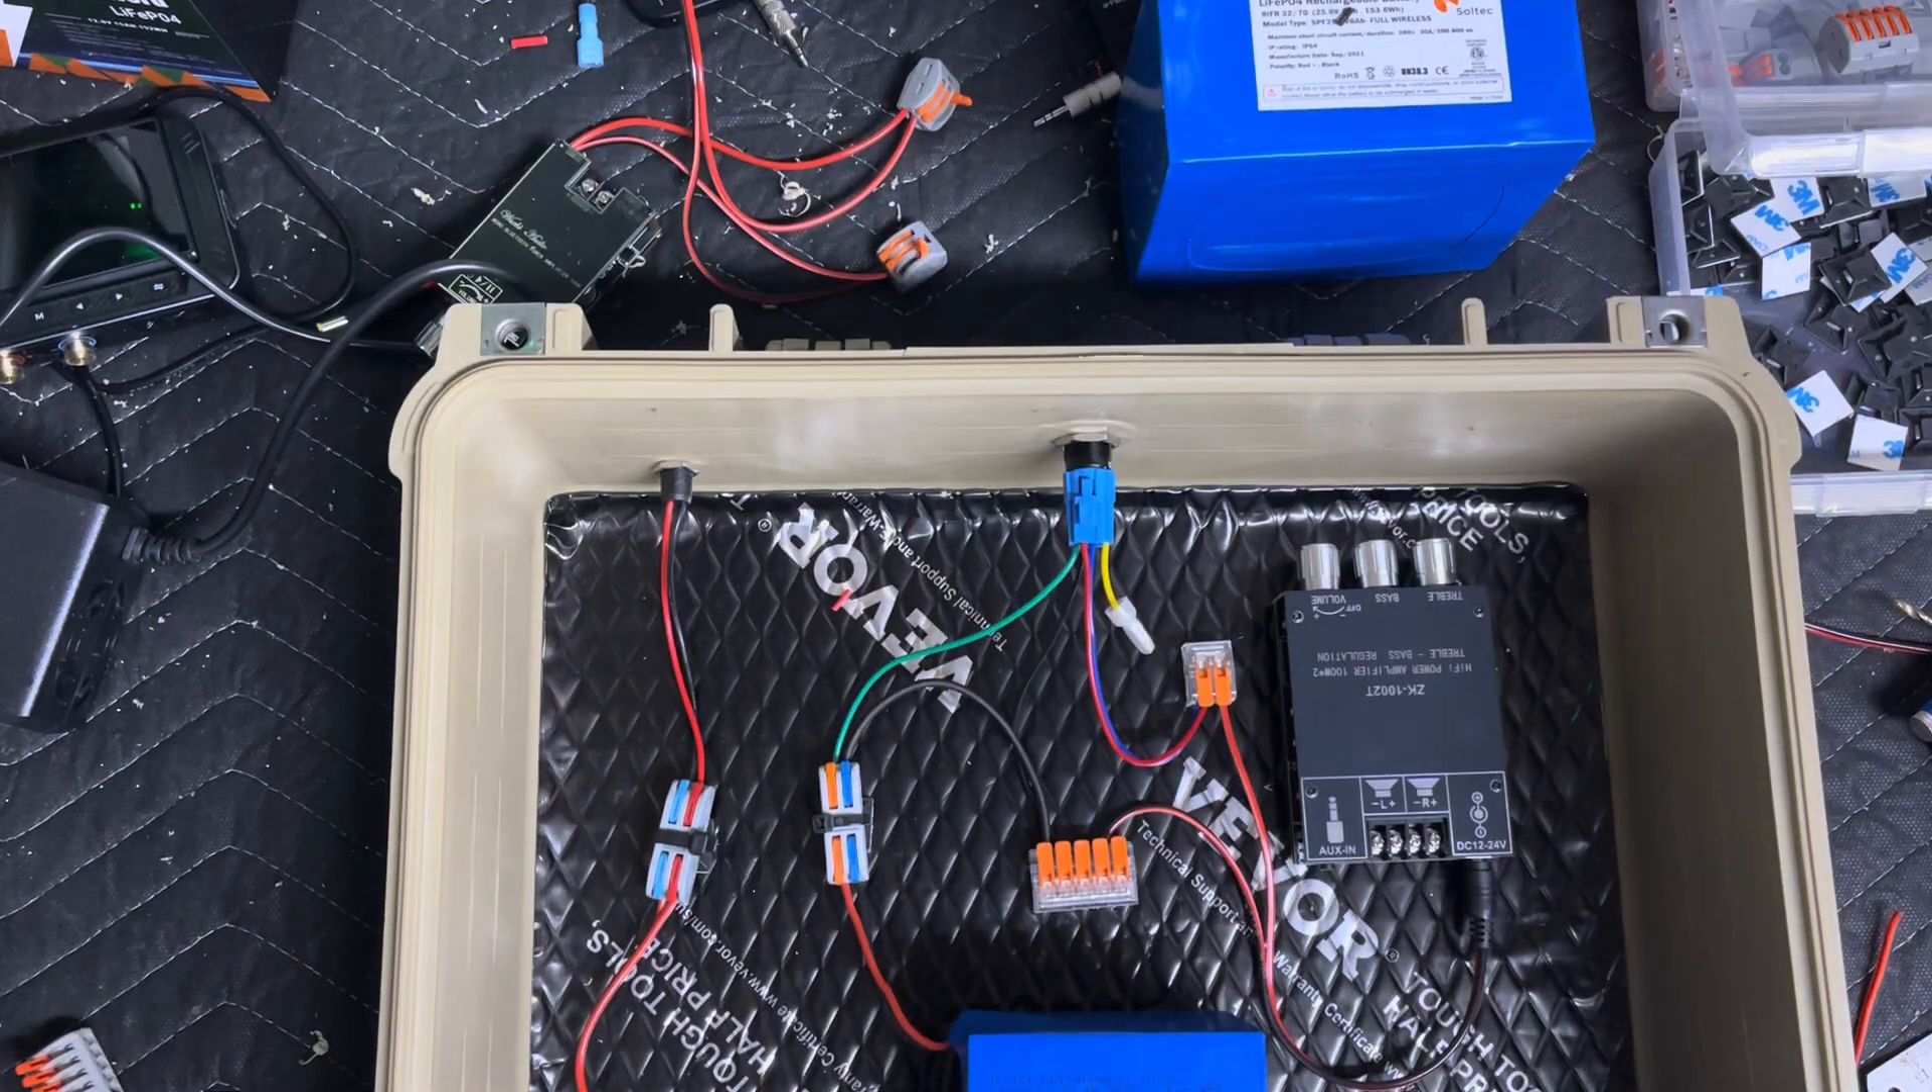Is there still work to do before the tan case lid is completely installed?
Yes.